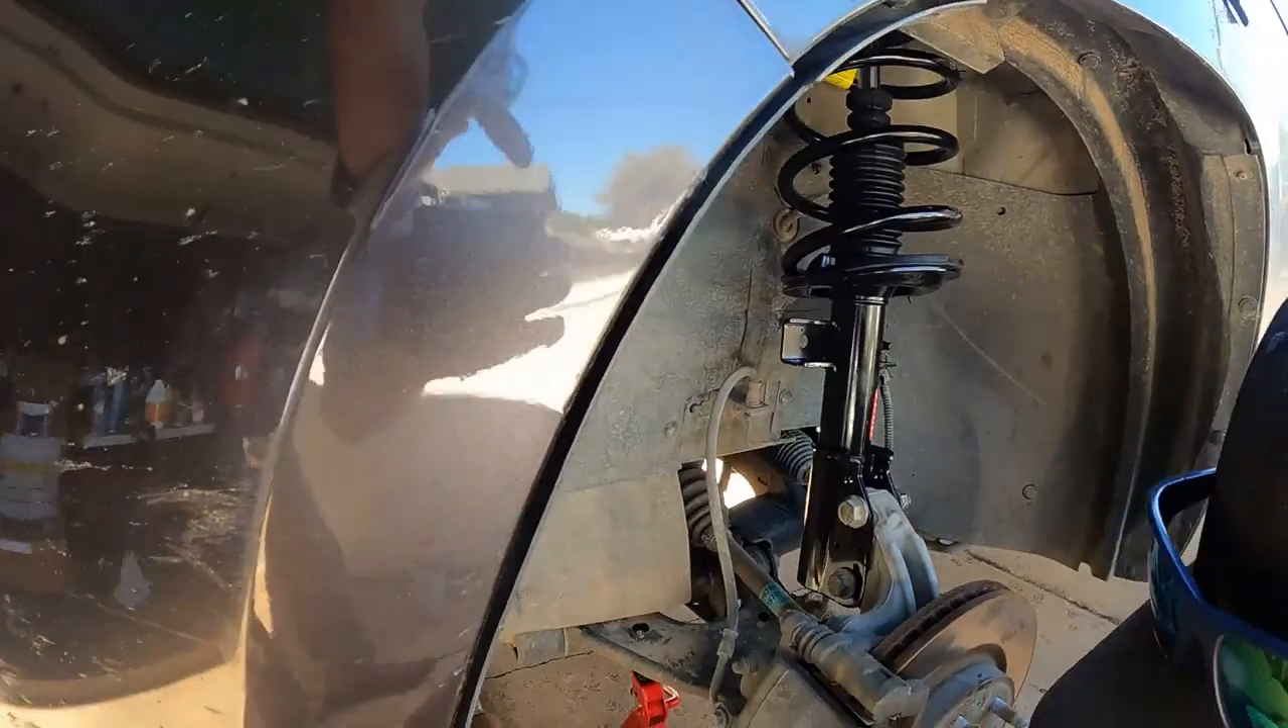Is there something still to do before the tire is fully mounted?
Yes.